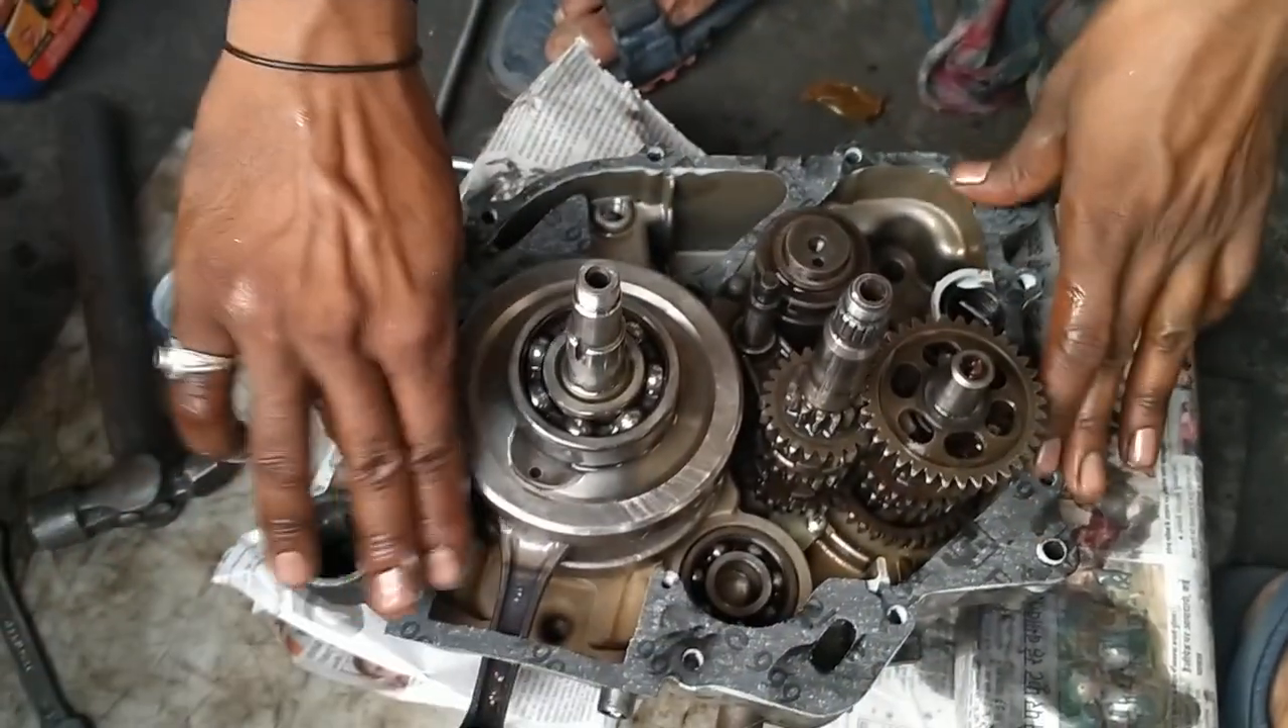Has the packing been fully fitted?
Yes.